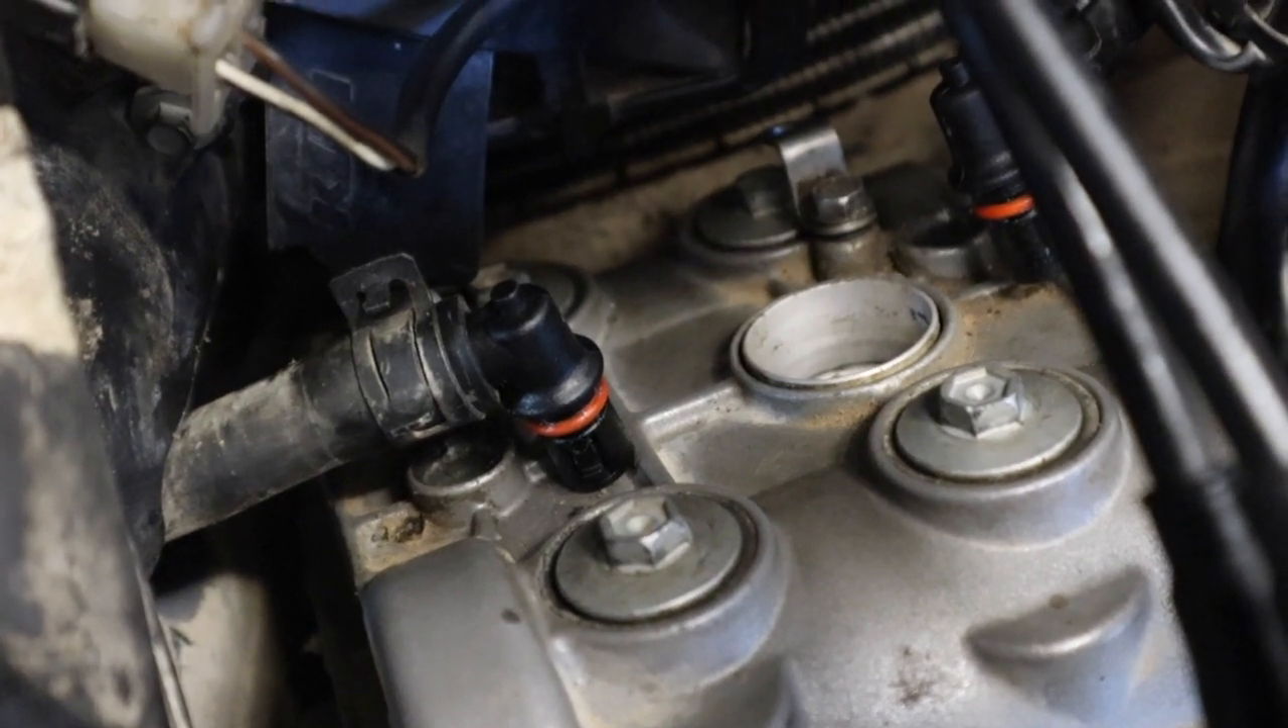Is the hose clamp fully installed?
Yes.